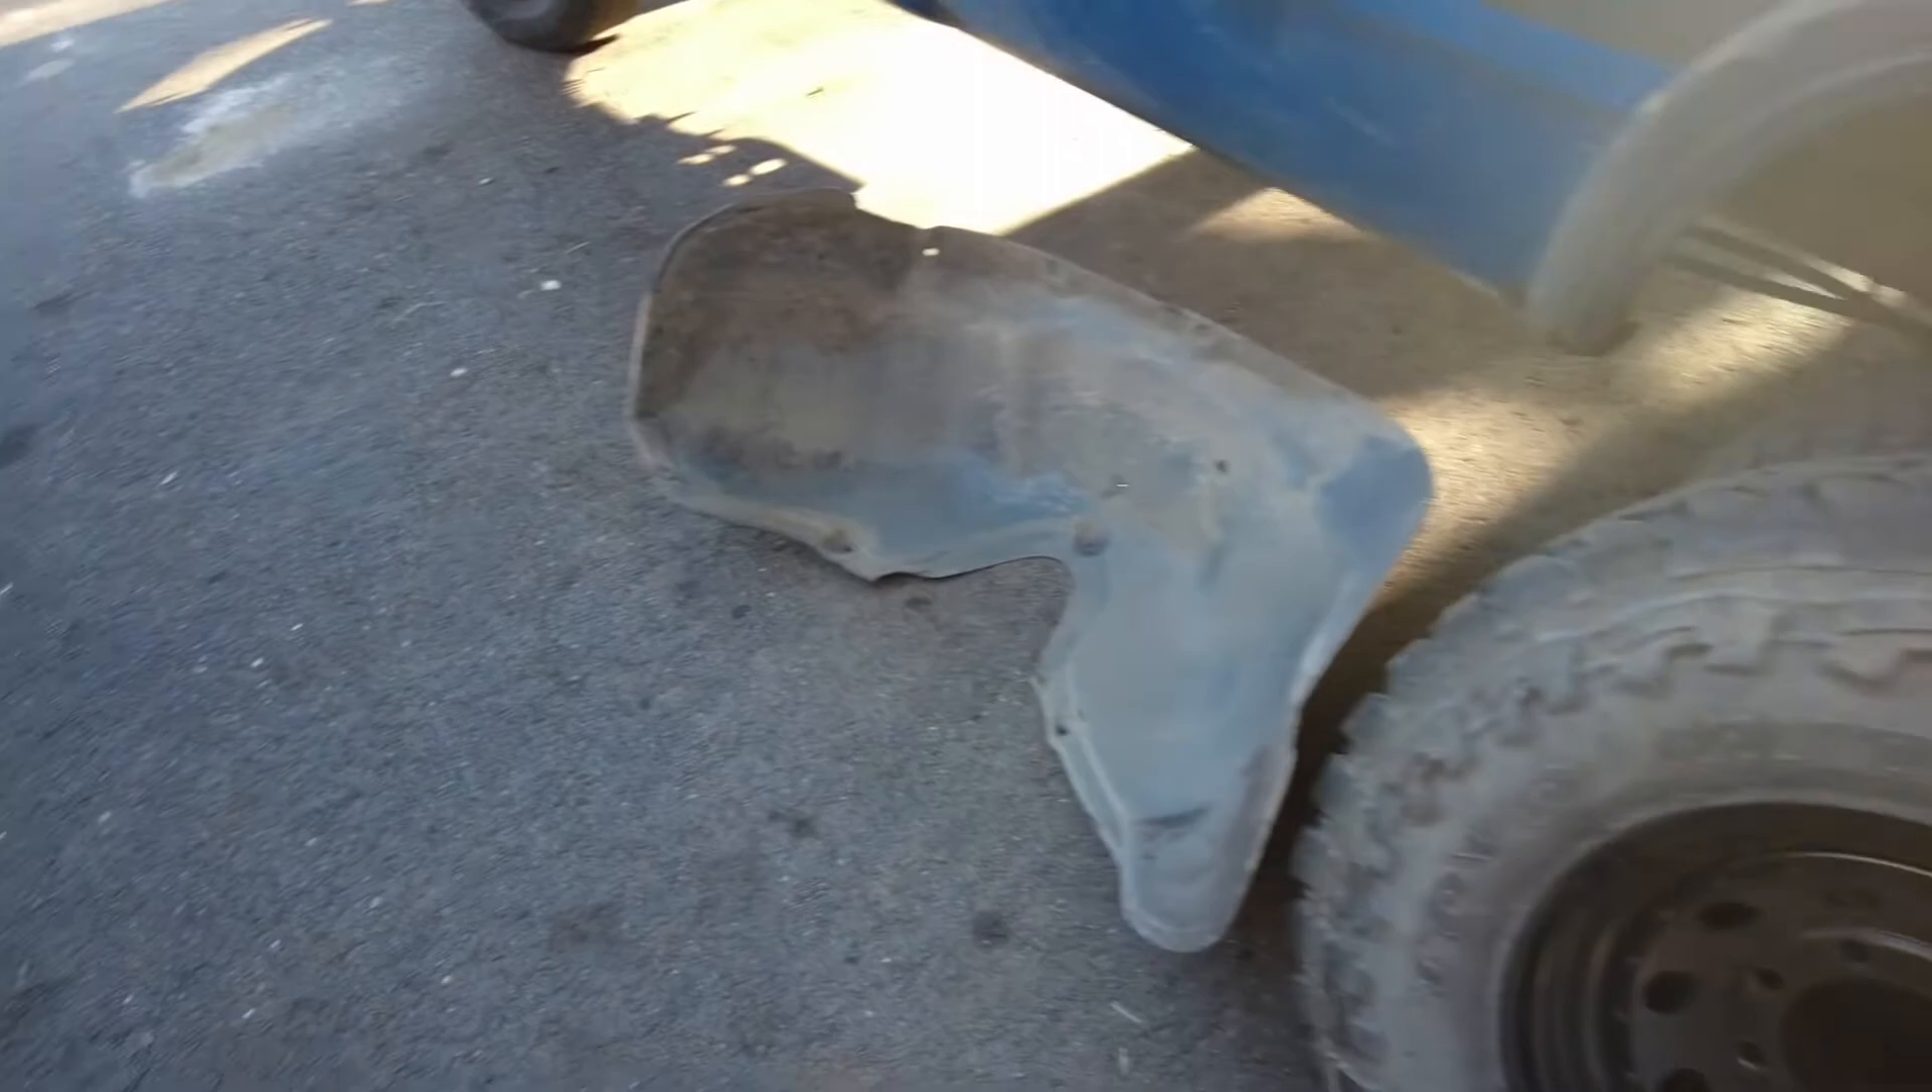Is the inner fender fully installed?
No.